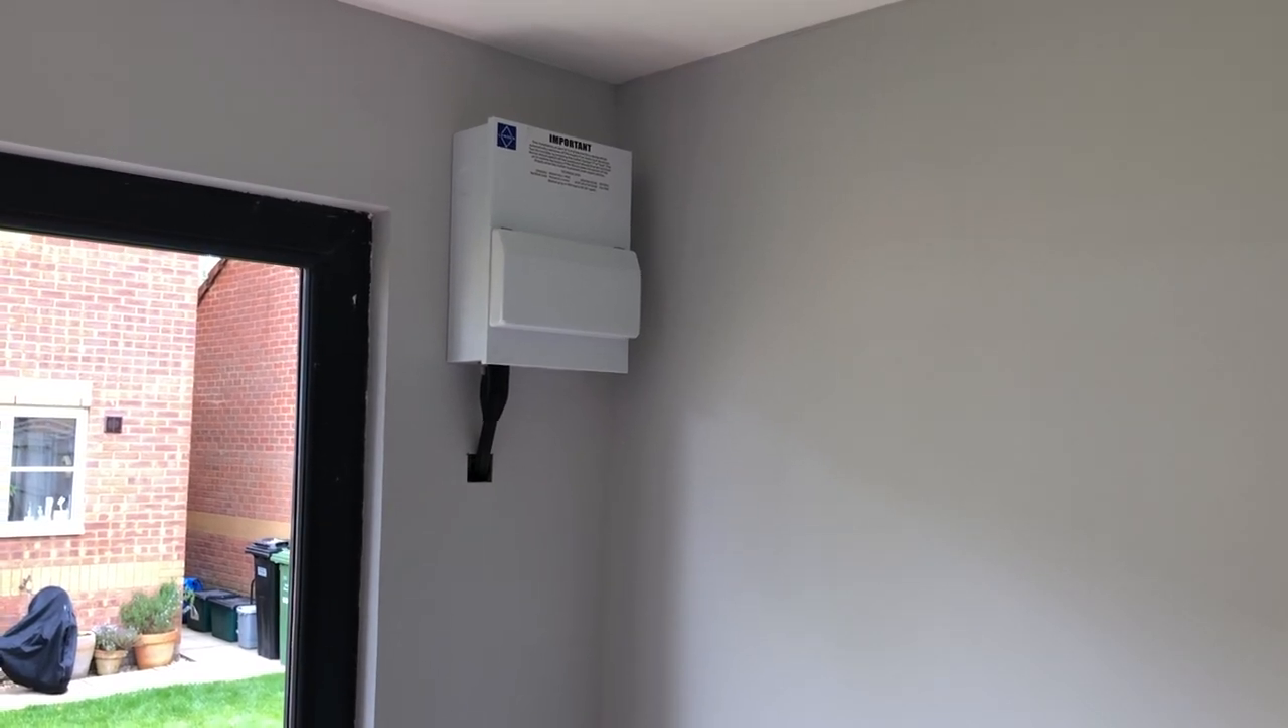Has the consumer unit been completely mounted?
Yes.